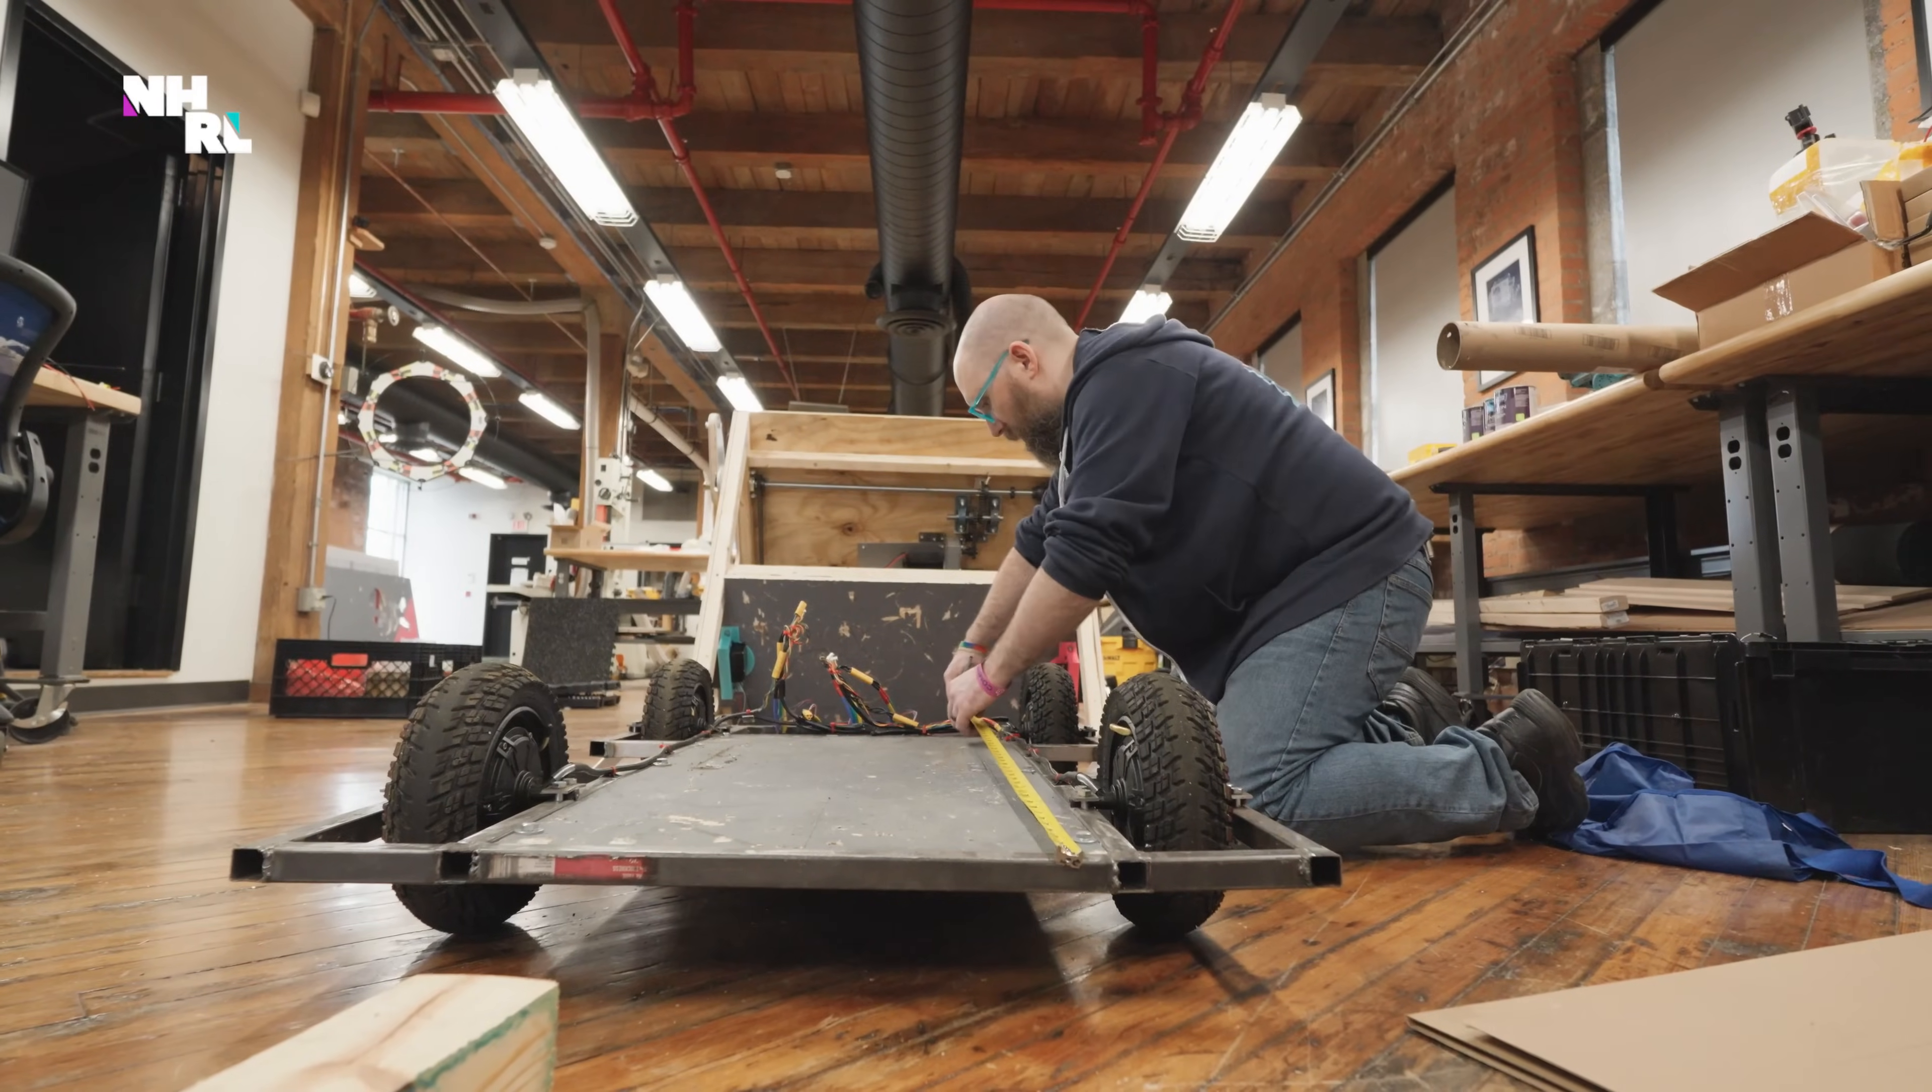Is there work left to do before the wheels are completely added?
No.